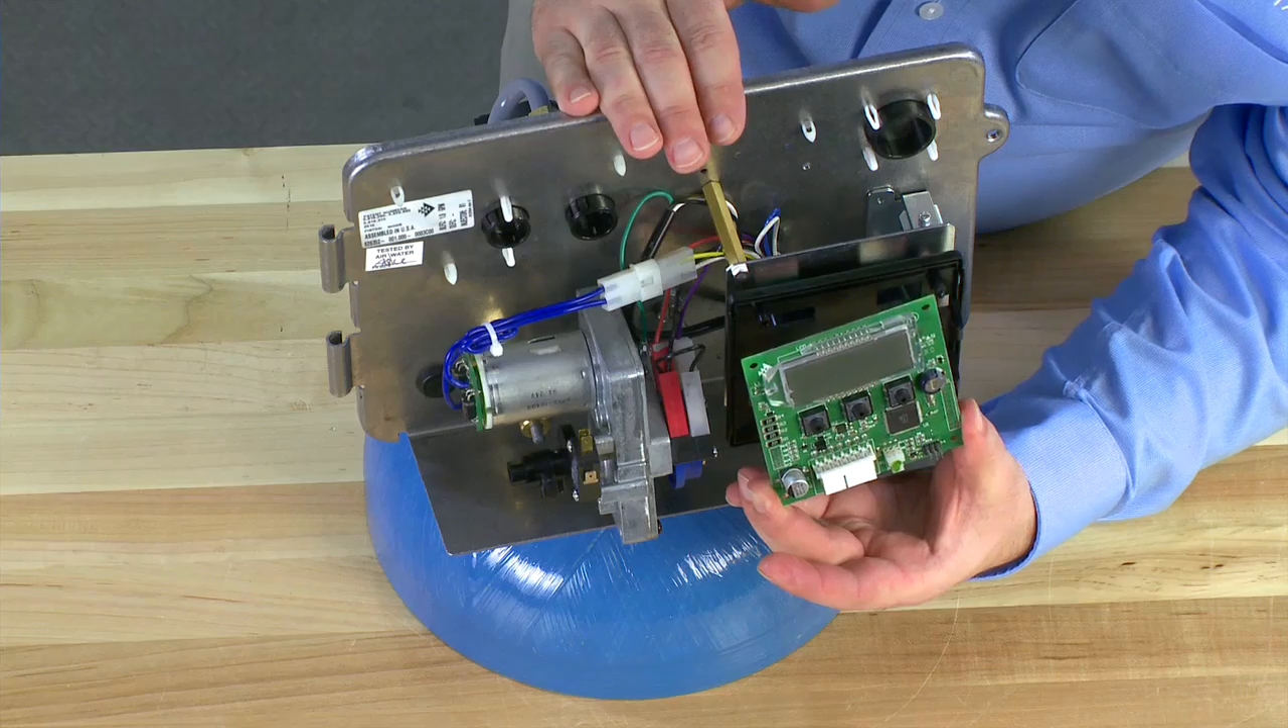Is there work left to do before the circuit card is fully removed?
No.